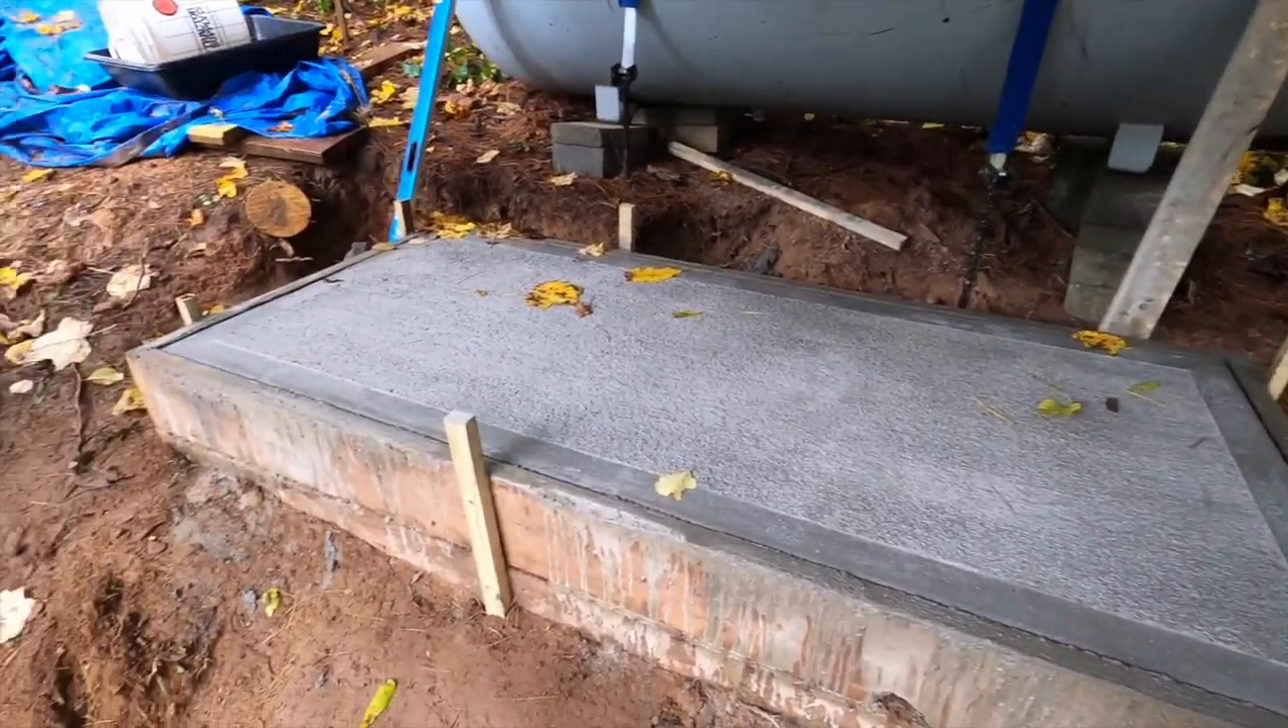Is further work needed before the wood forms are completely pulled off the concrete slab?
Yes.